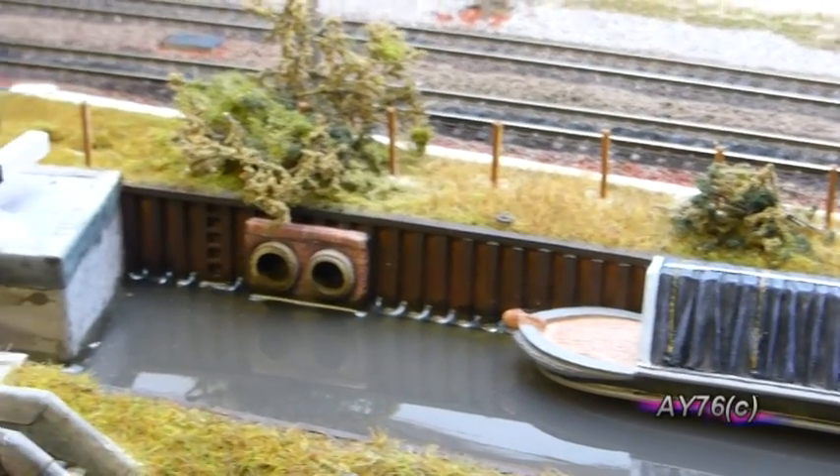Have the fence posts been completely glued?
Yes.